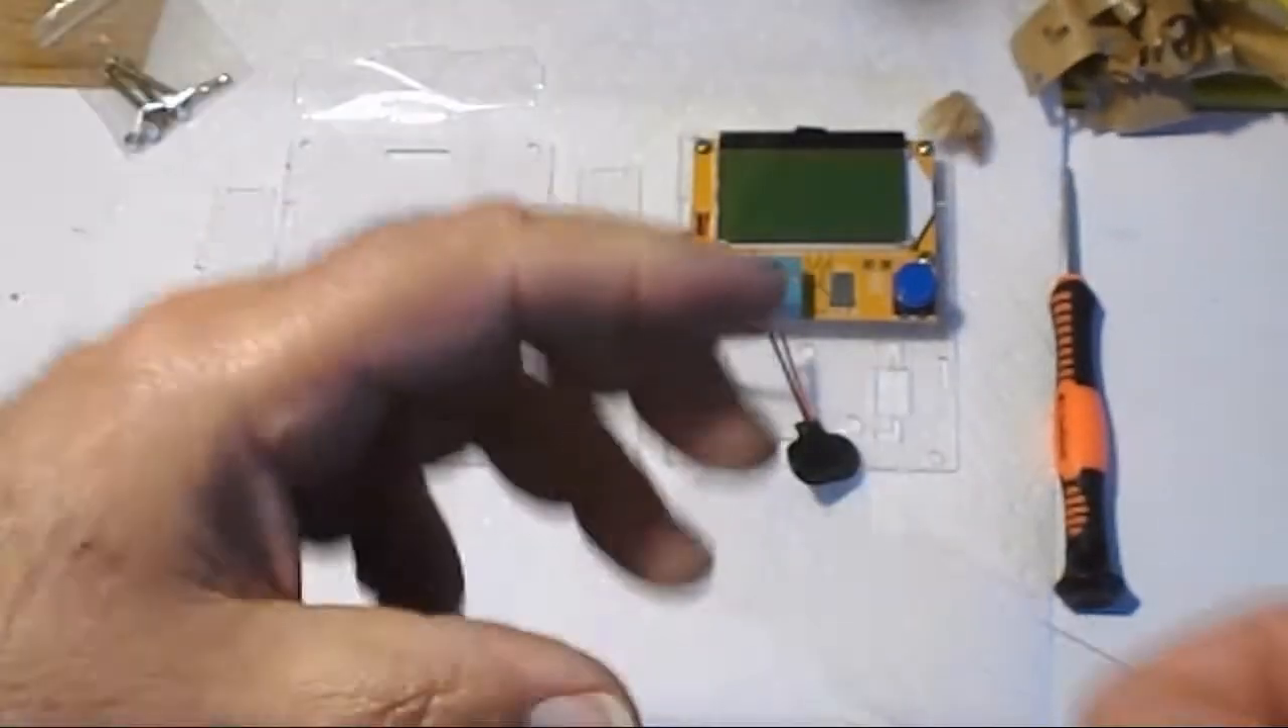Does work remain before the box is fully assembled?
Yes.